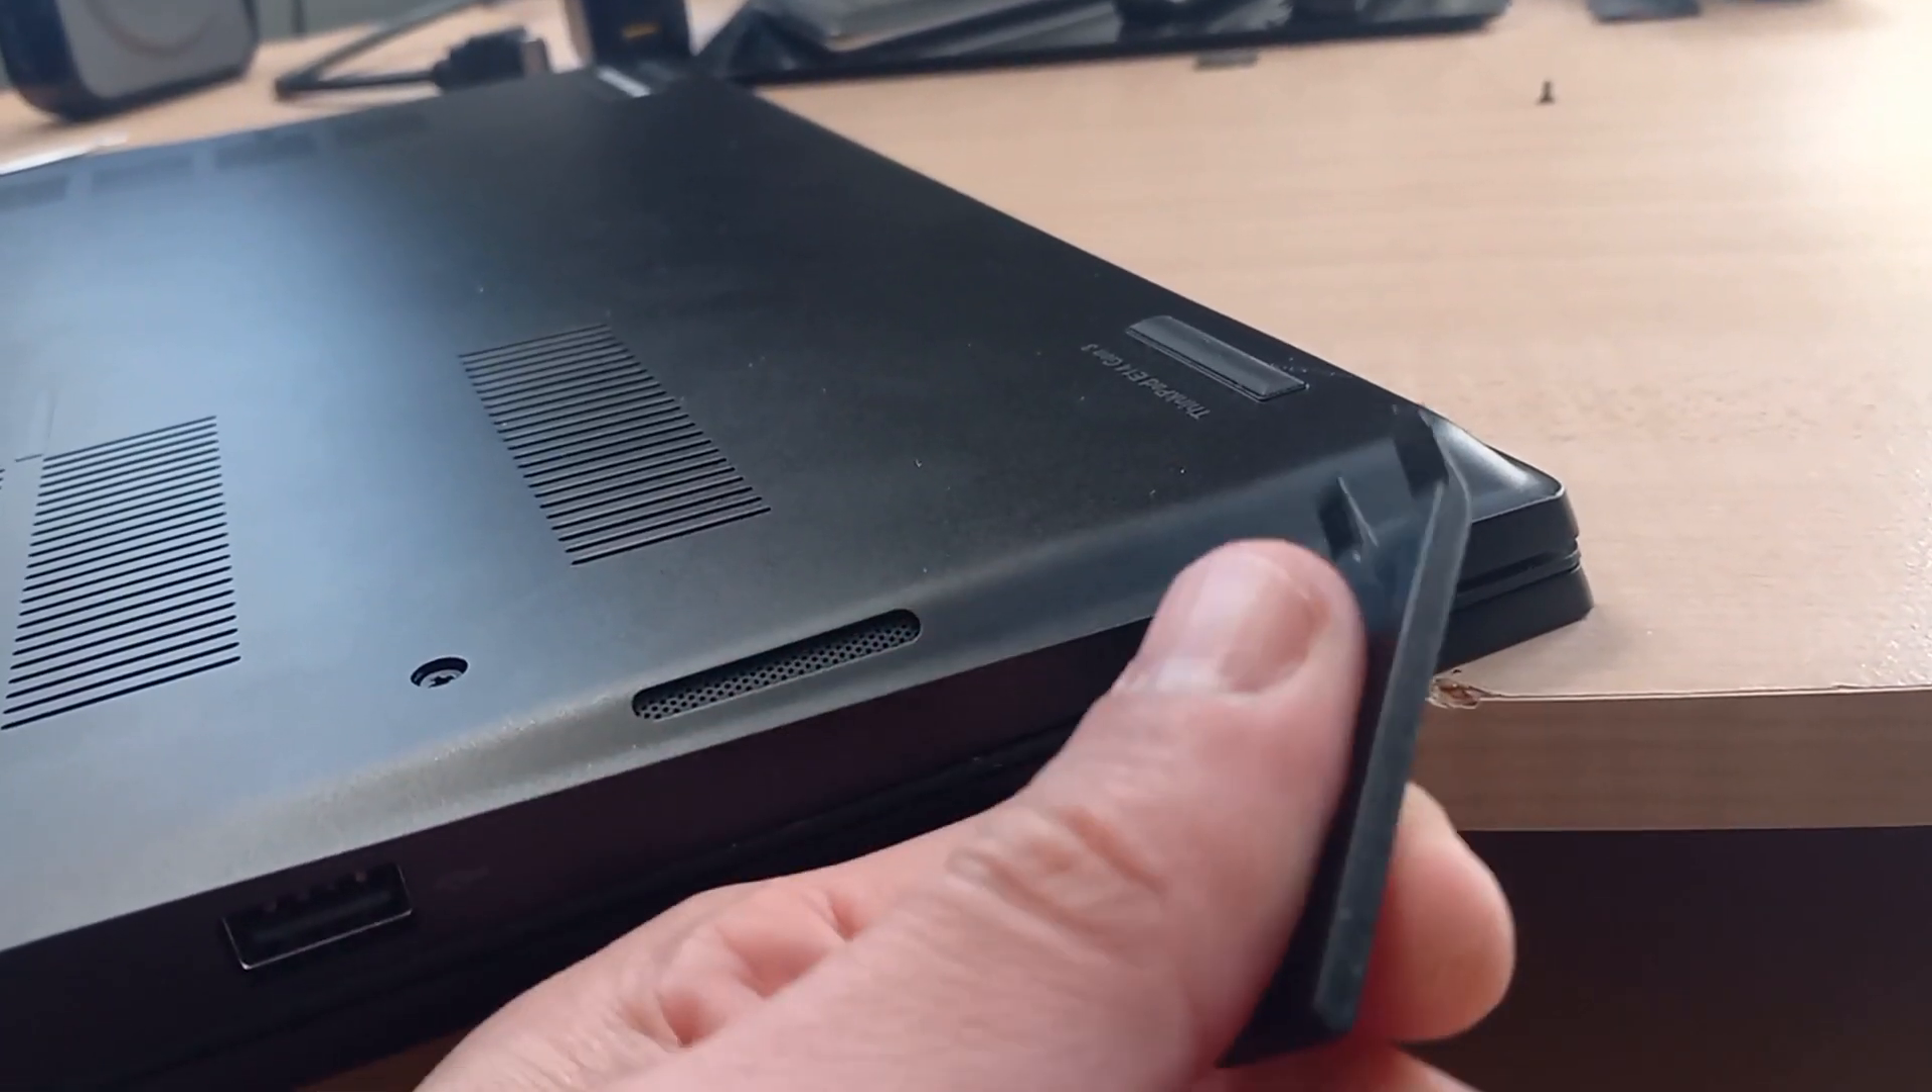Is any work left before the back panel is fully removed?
Yes.